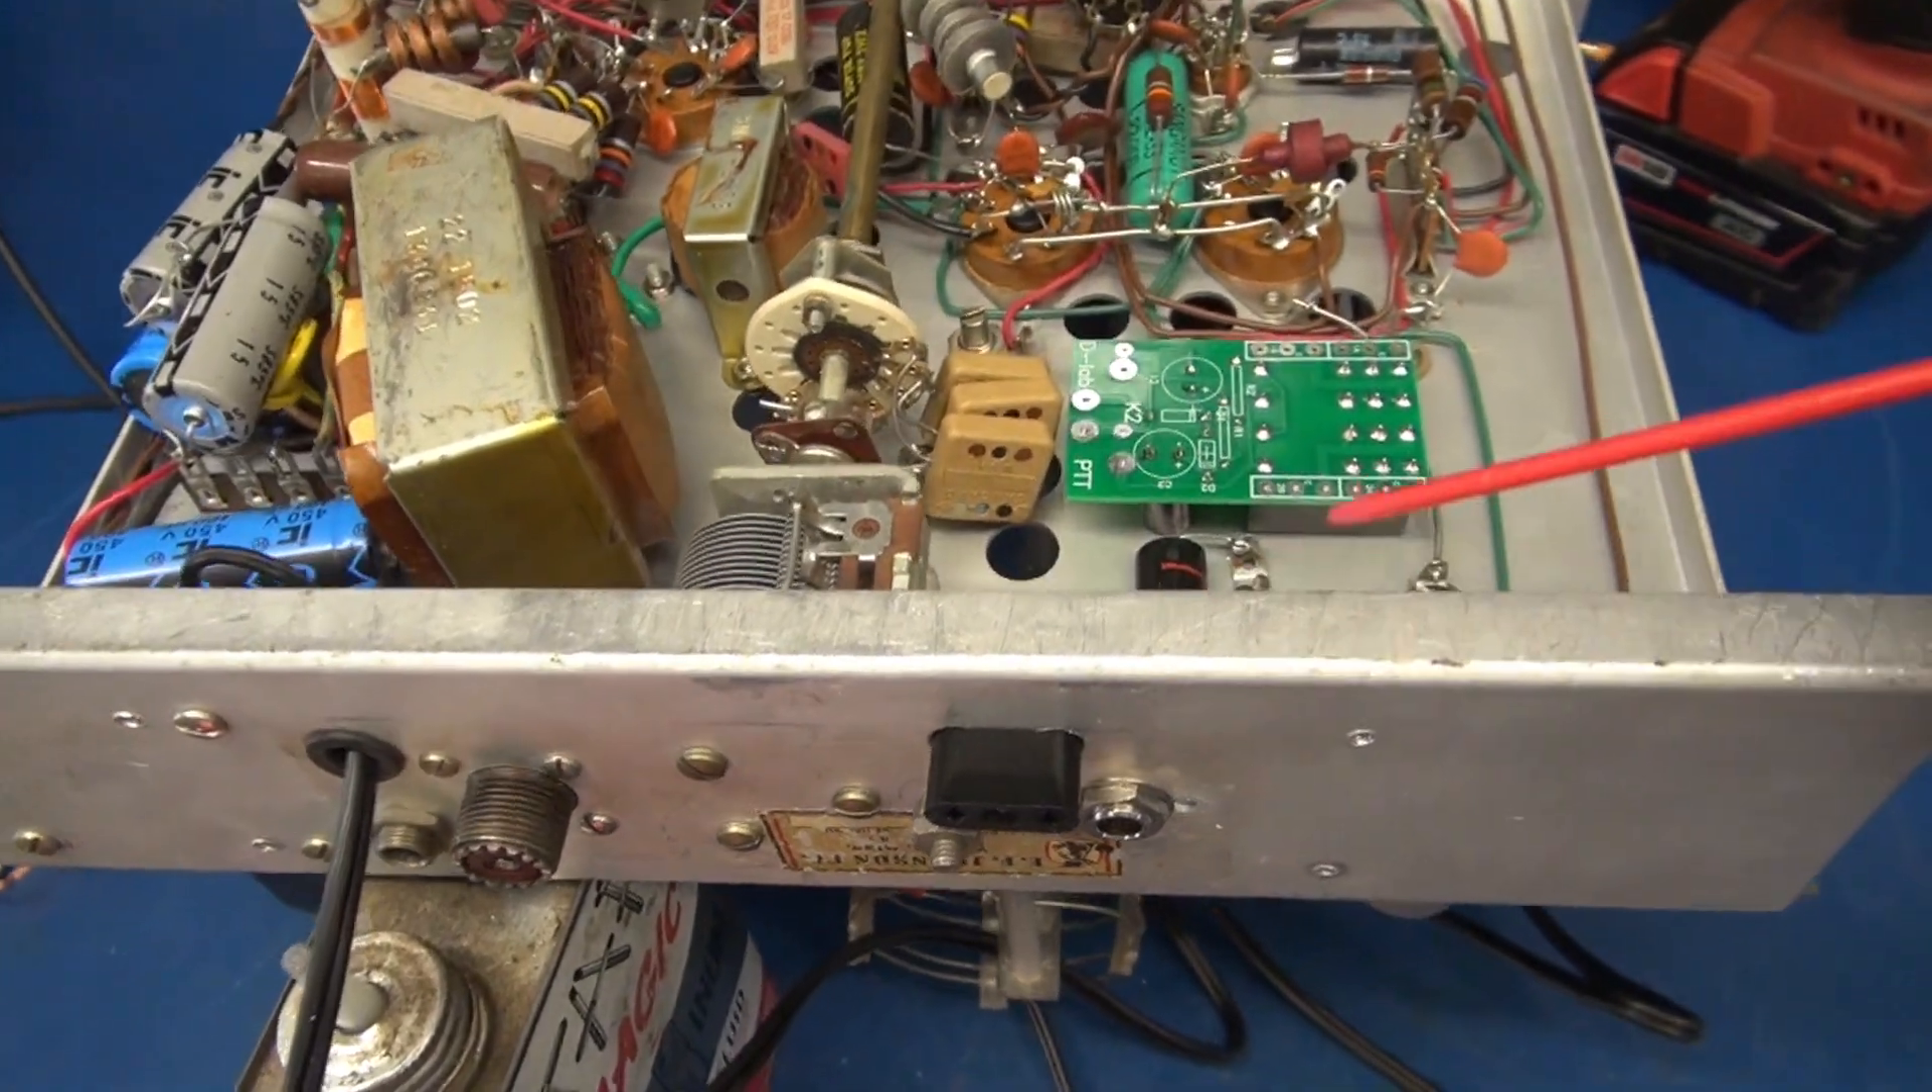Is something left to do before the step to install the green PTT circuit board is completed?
Yes.